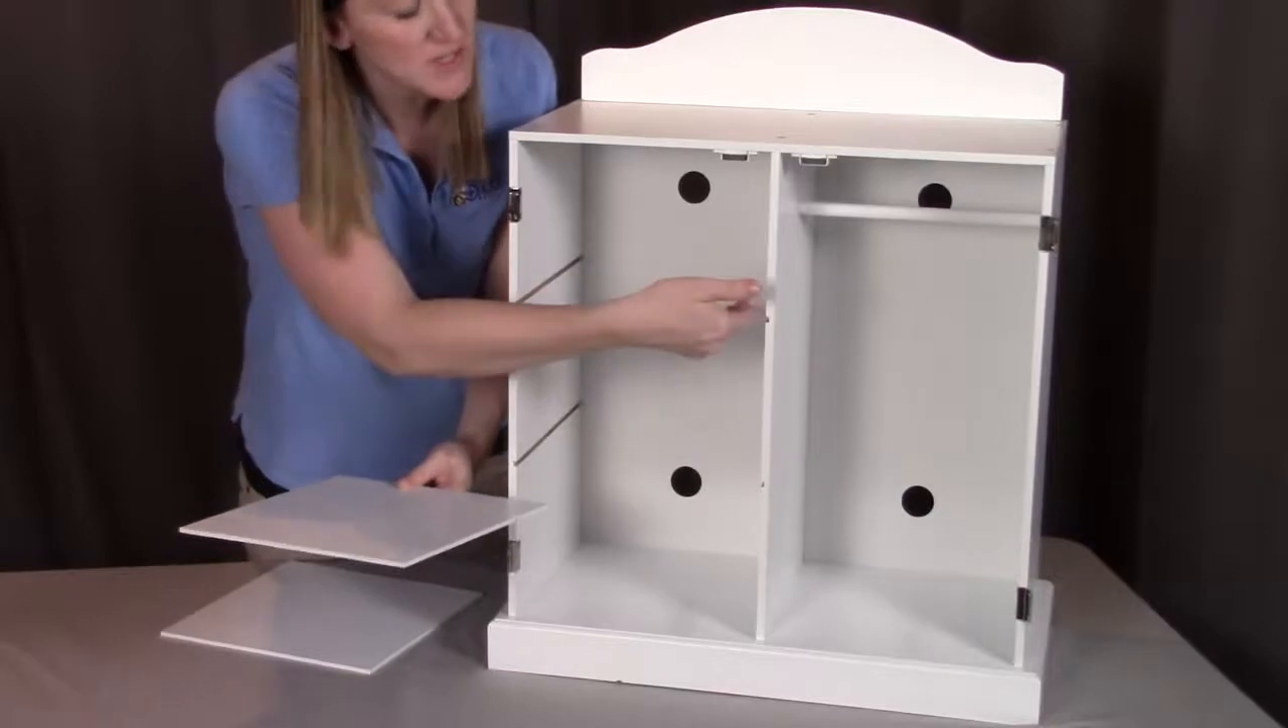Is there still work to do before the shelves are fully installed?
Yes.